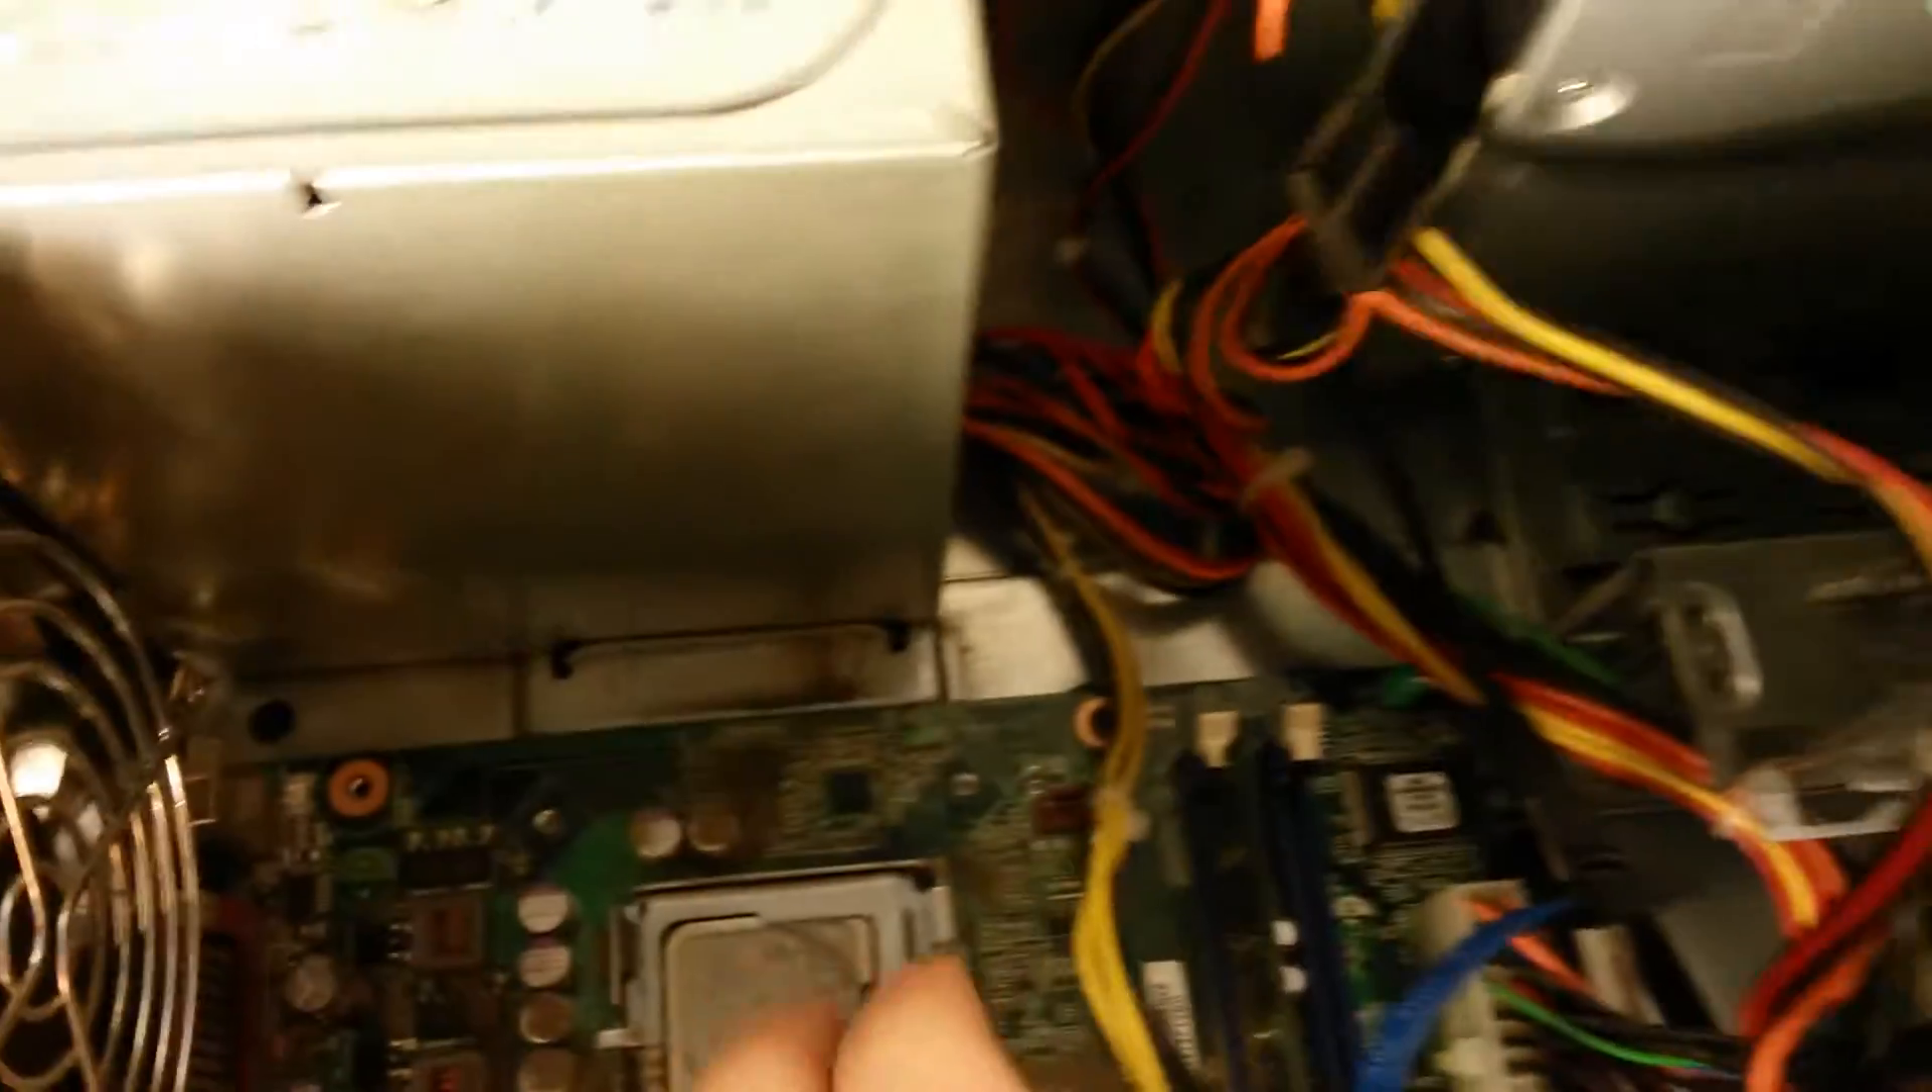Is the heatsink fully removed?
Yes.